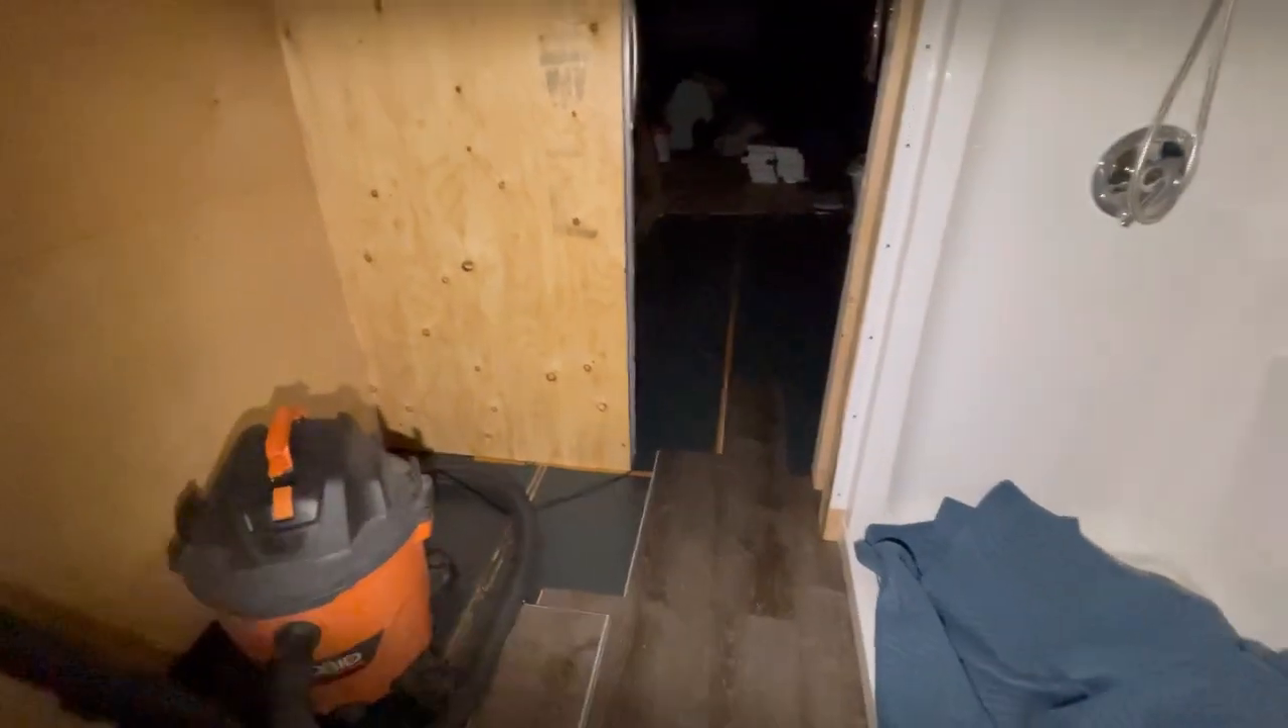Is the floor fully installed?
No.